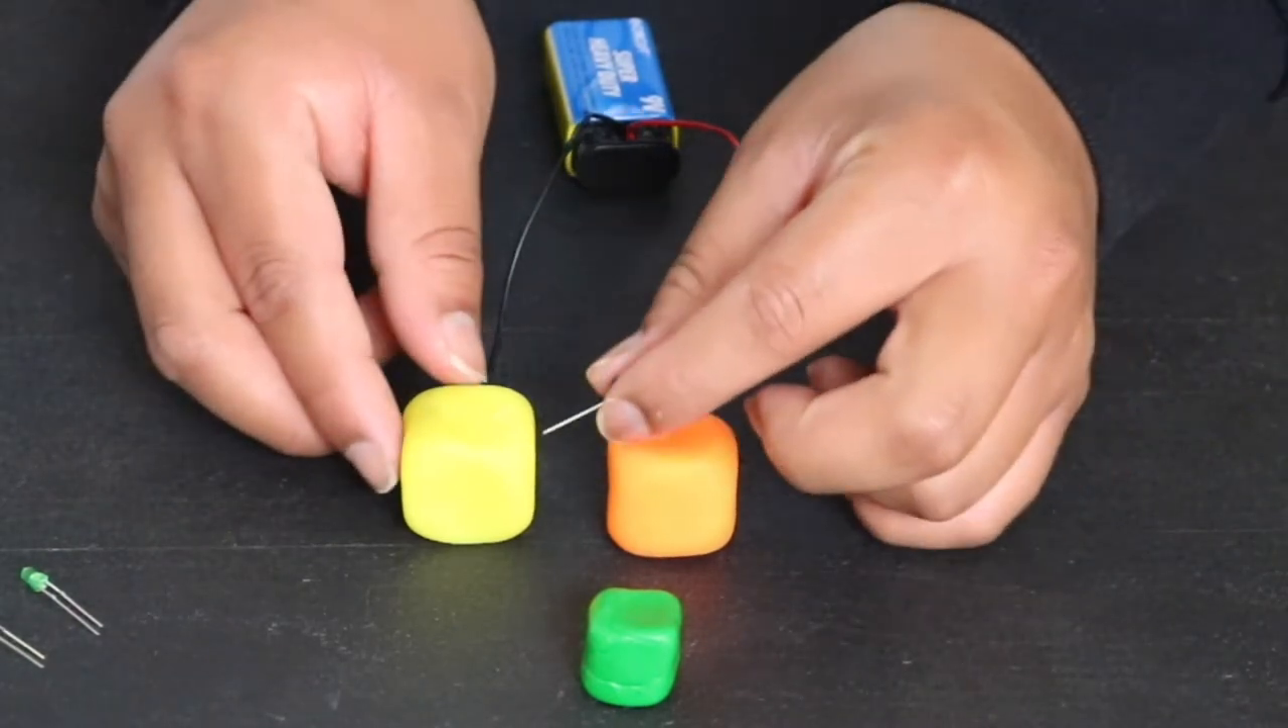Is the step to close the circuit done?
No.